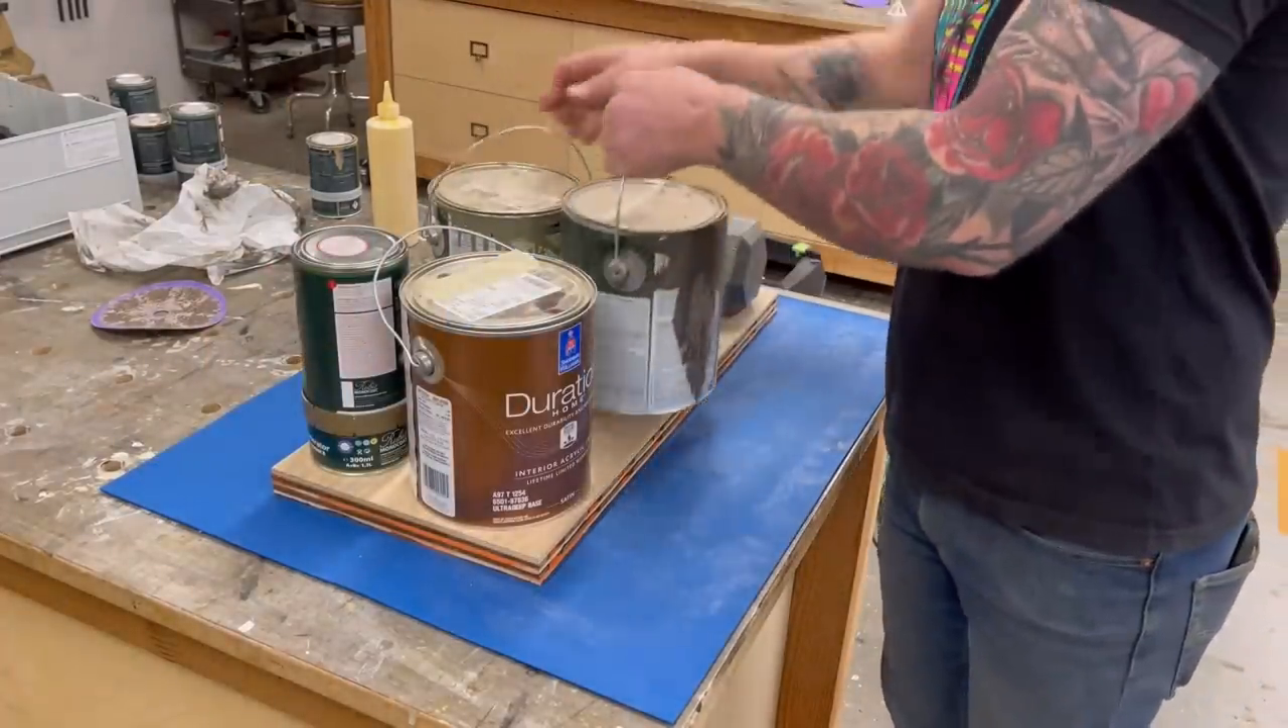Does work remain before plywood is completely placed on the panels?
No.